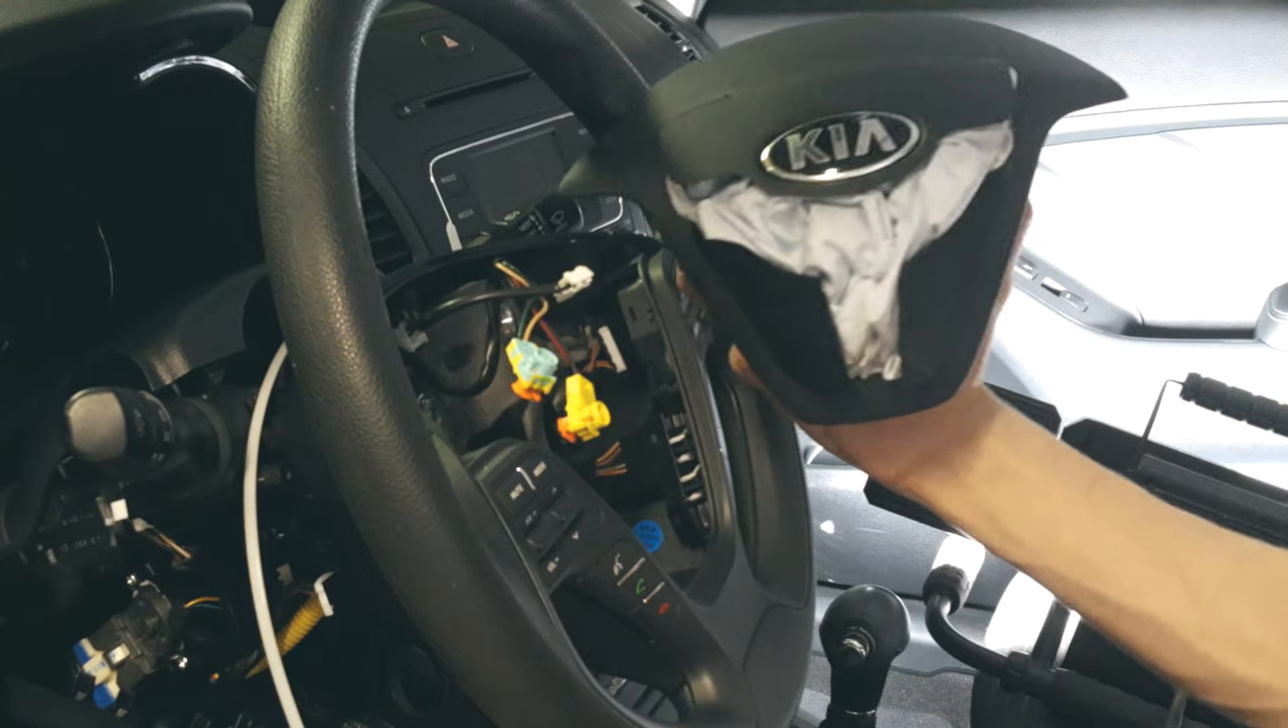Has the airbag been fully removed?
Yes.